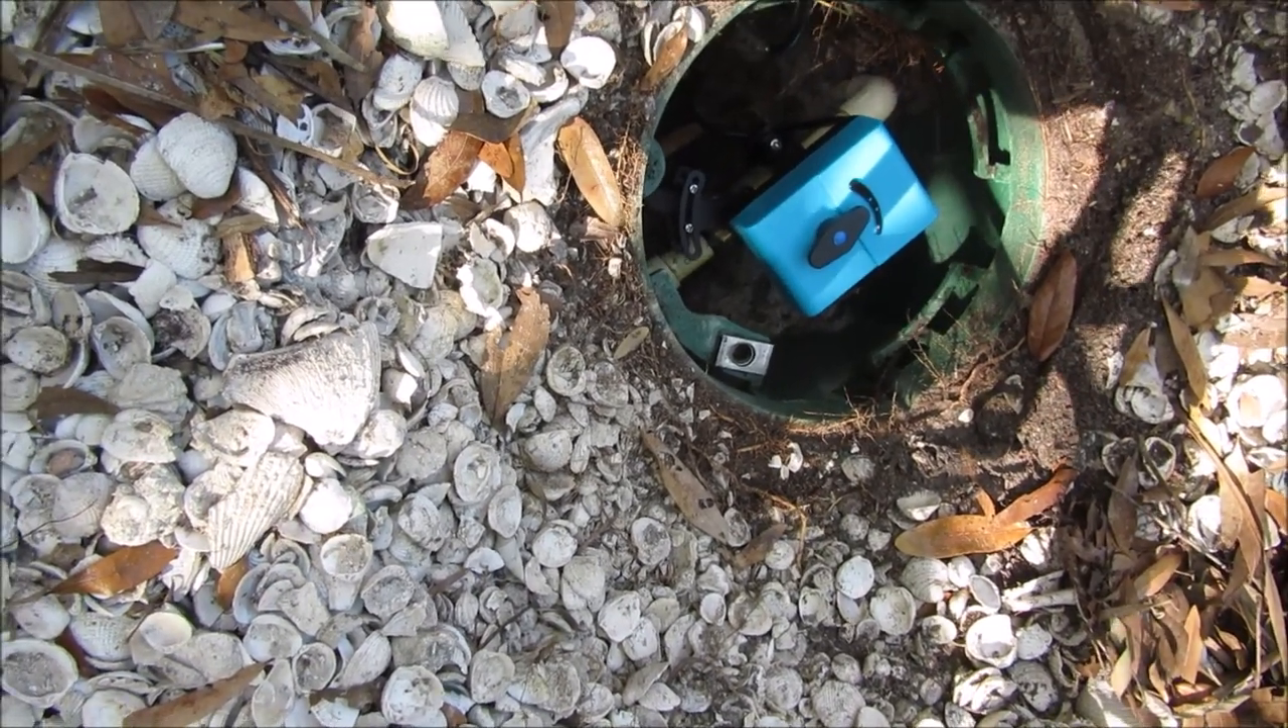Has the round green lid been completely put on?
No.